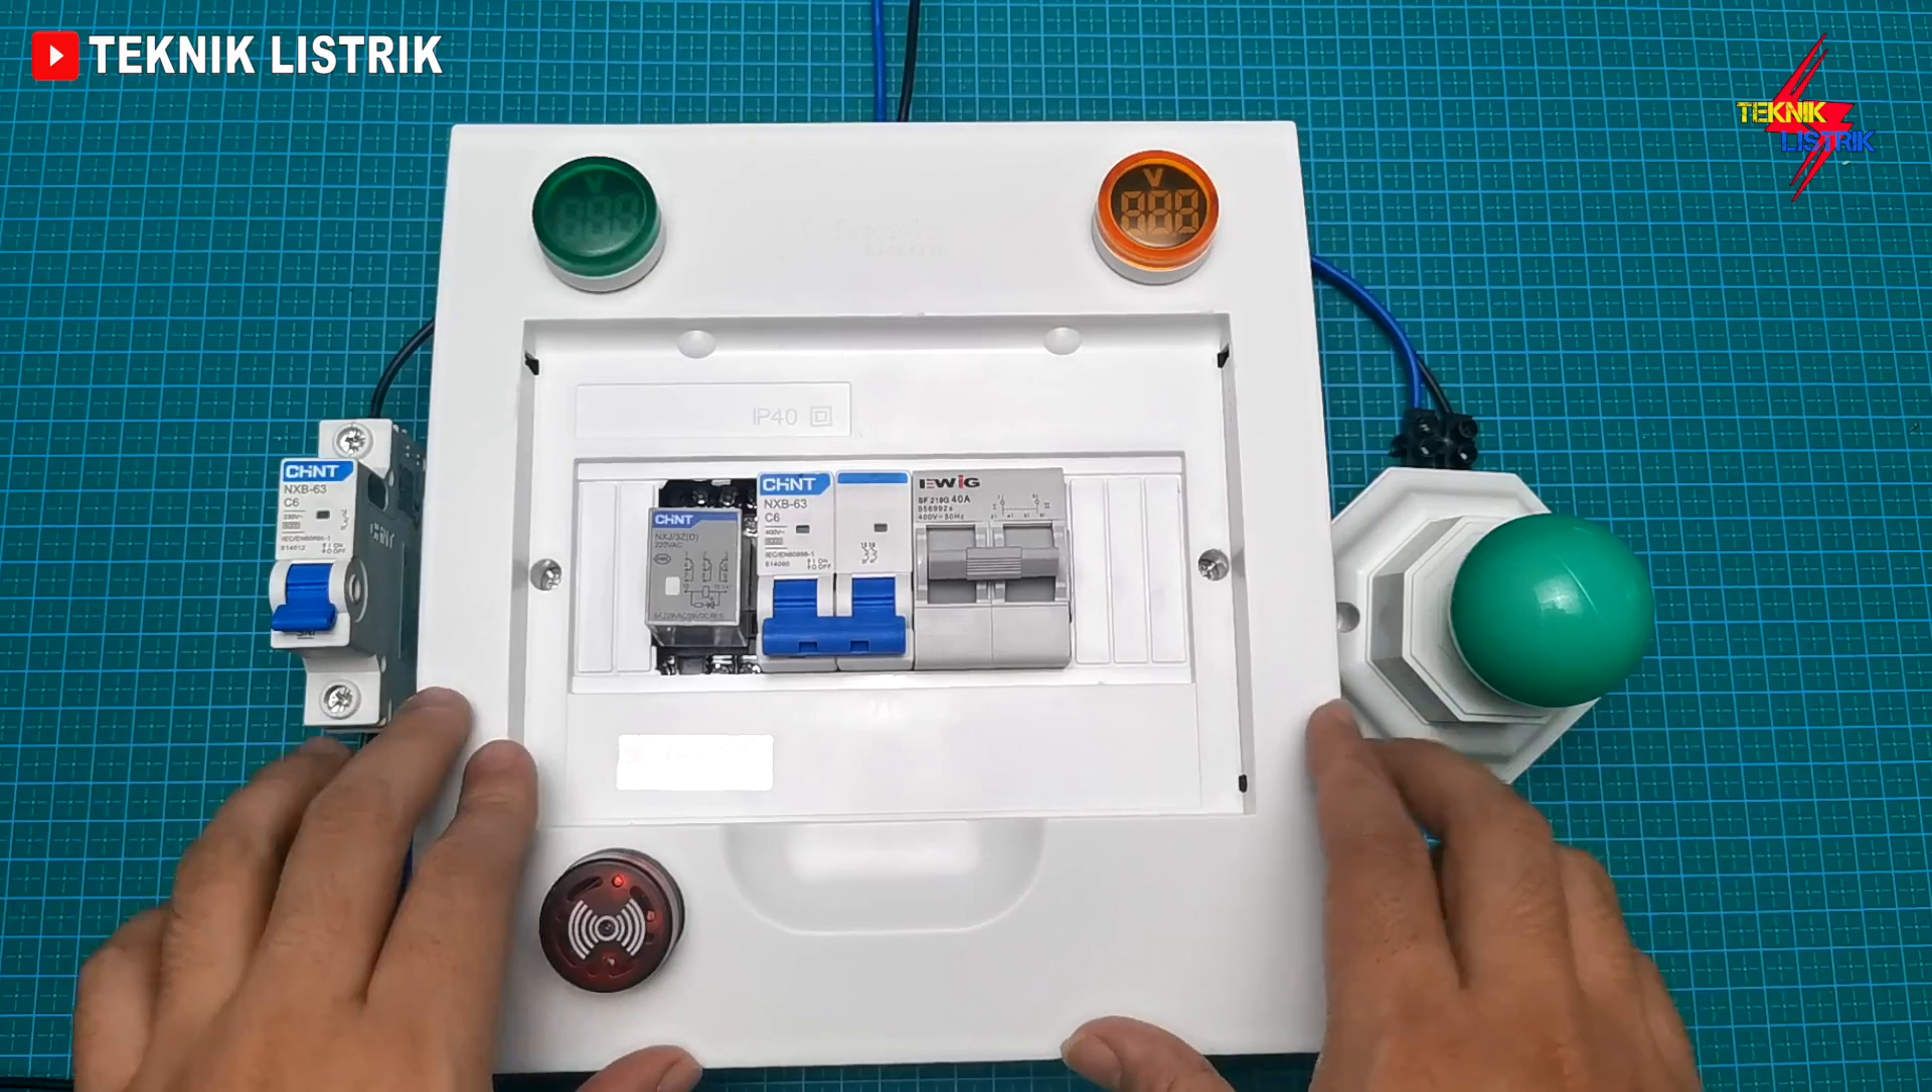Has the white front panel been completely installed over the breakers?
Yes.